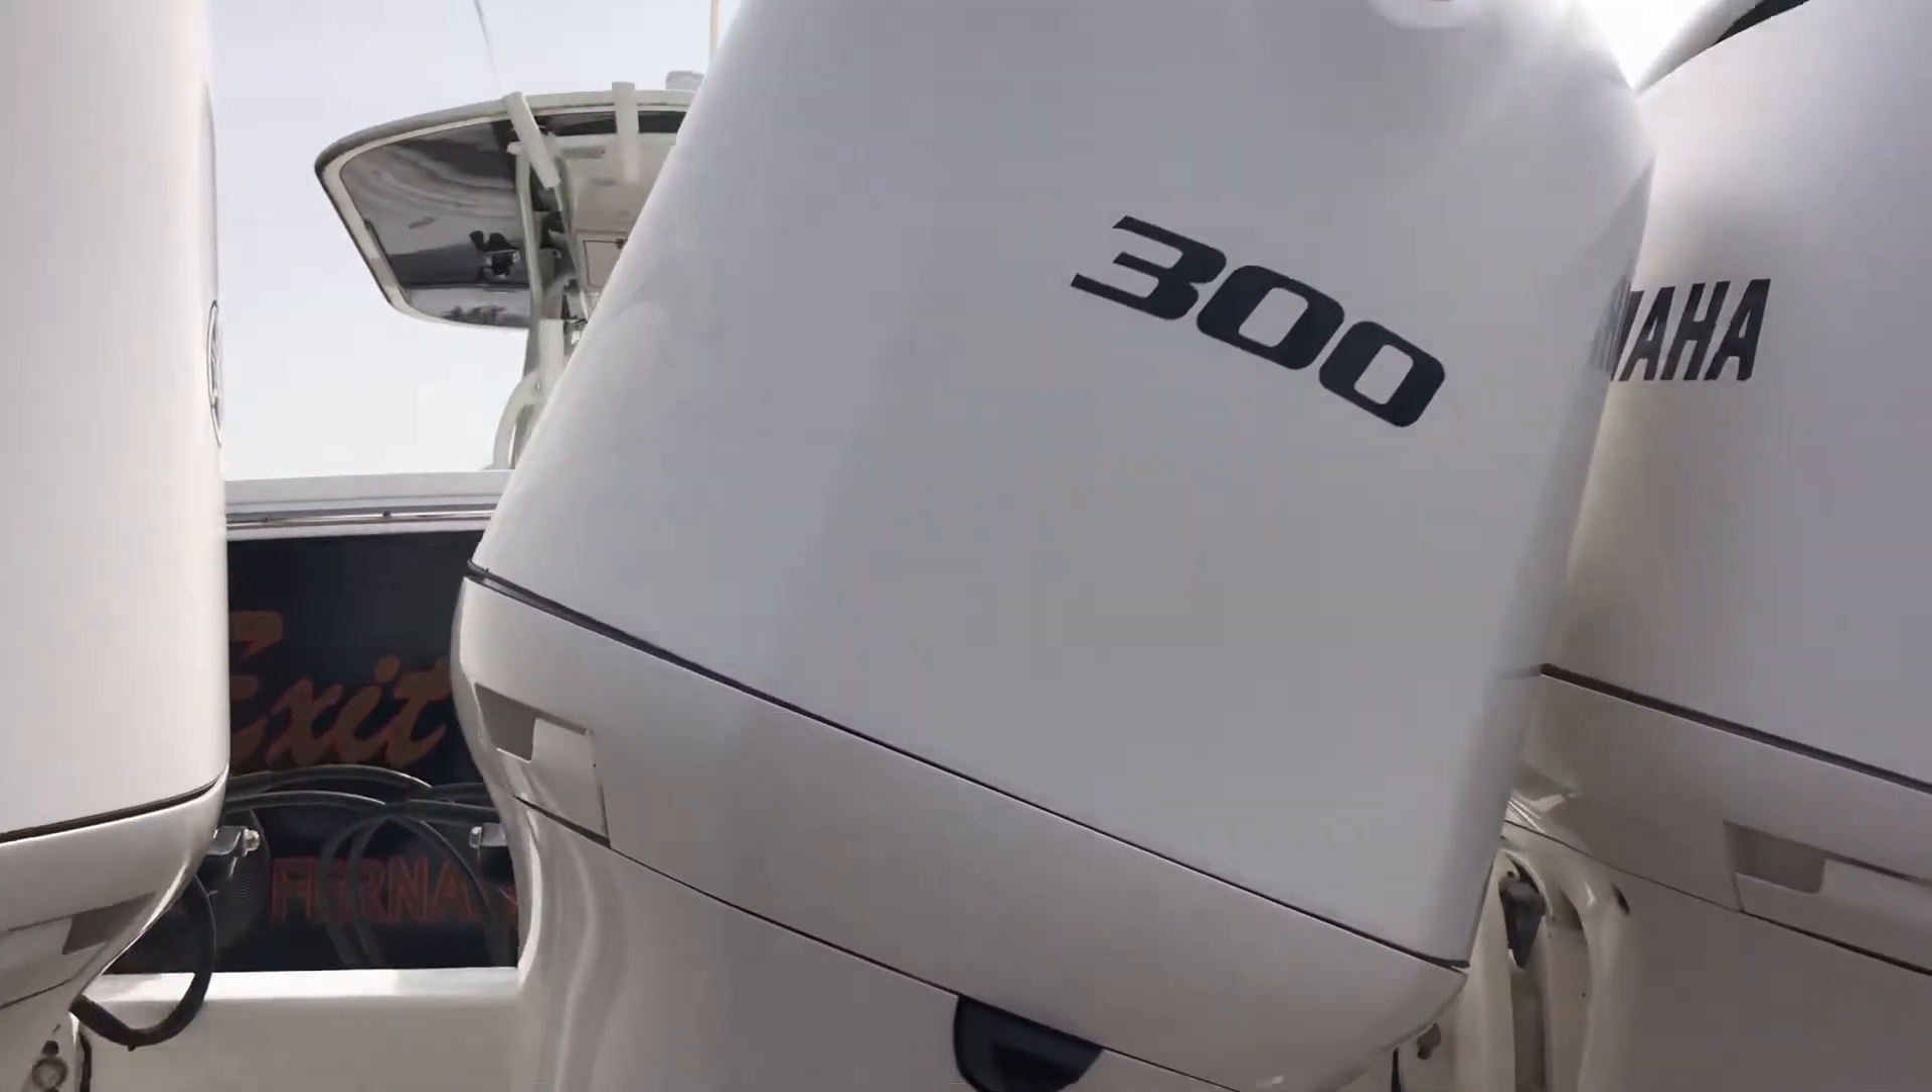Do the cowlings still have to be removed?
Yes.